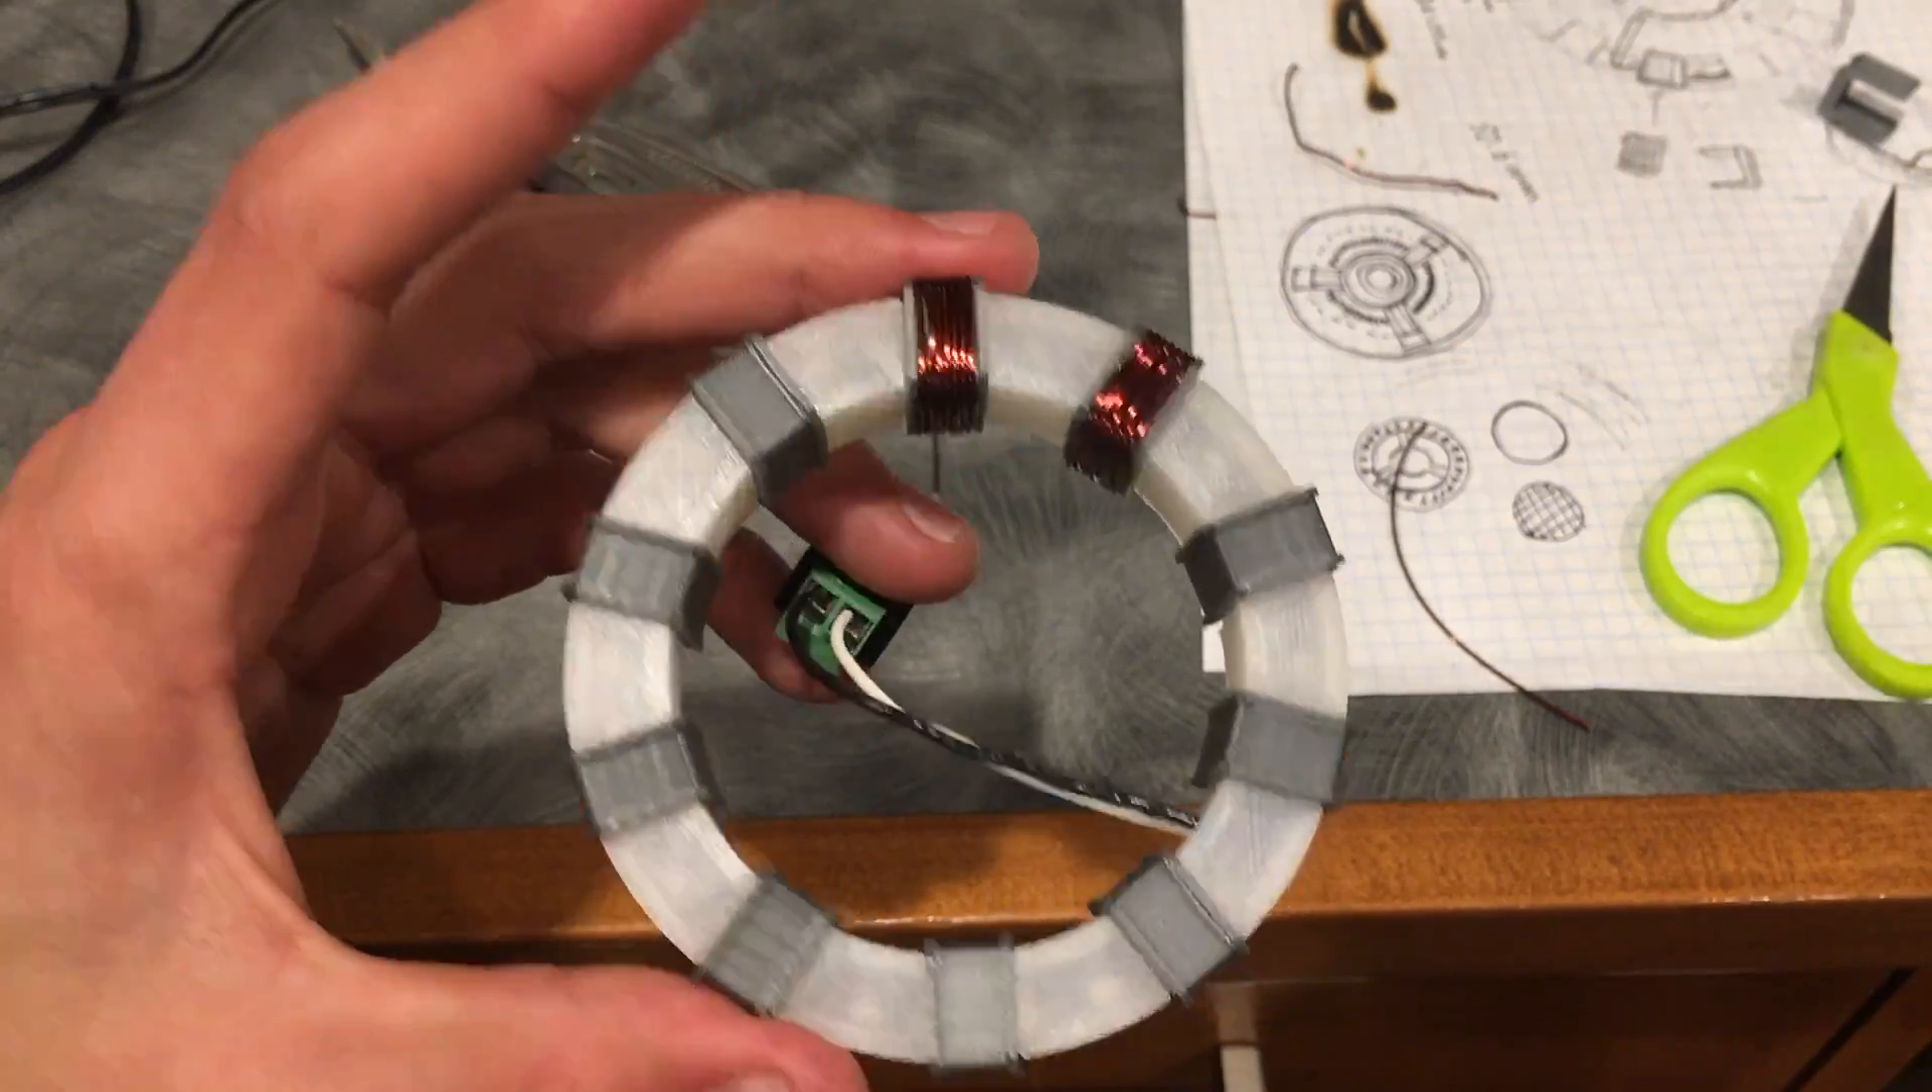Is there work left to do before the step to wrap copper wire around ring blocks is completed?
Yes.